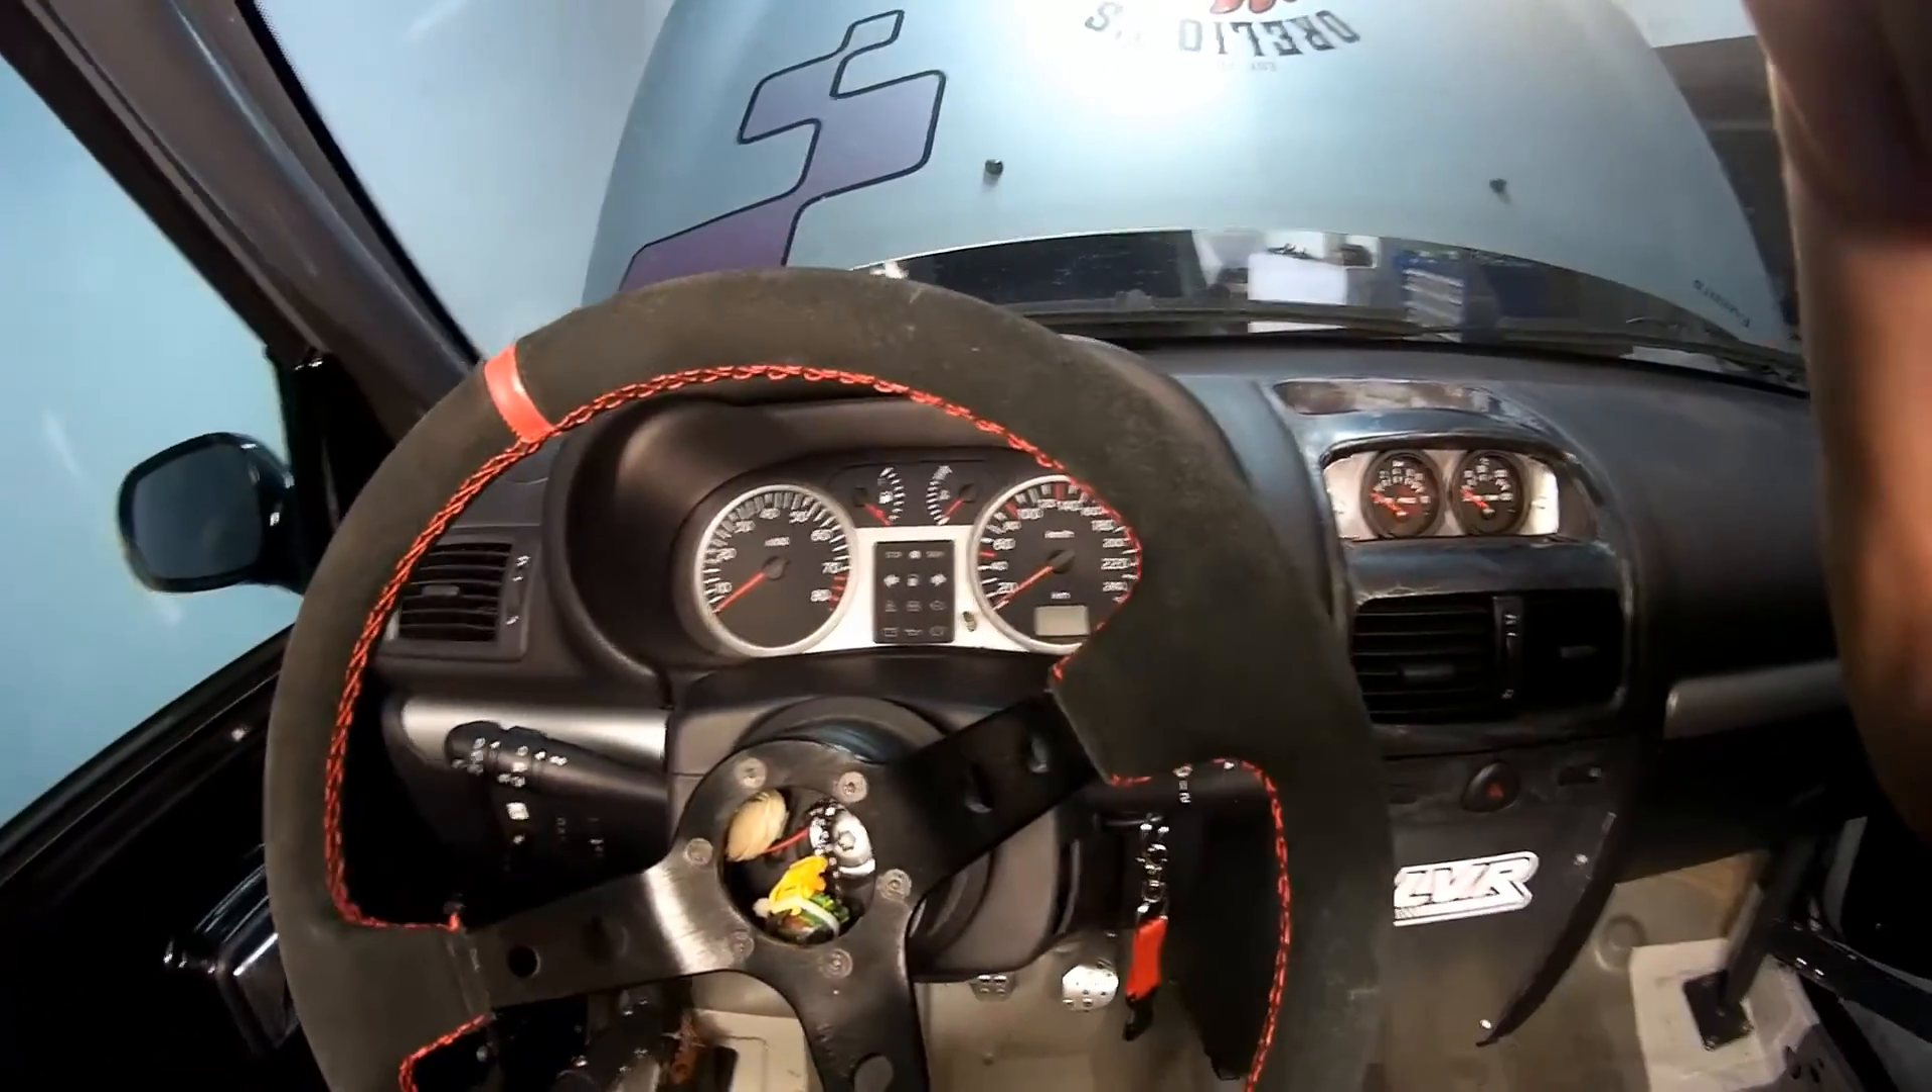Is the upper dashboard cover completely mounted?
Yes.